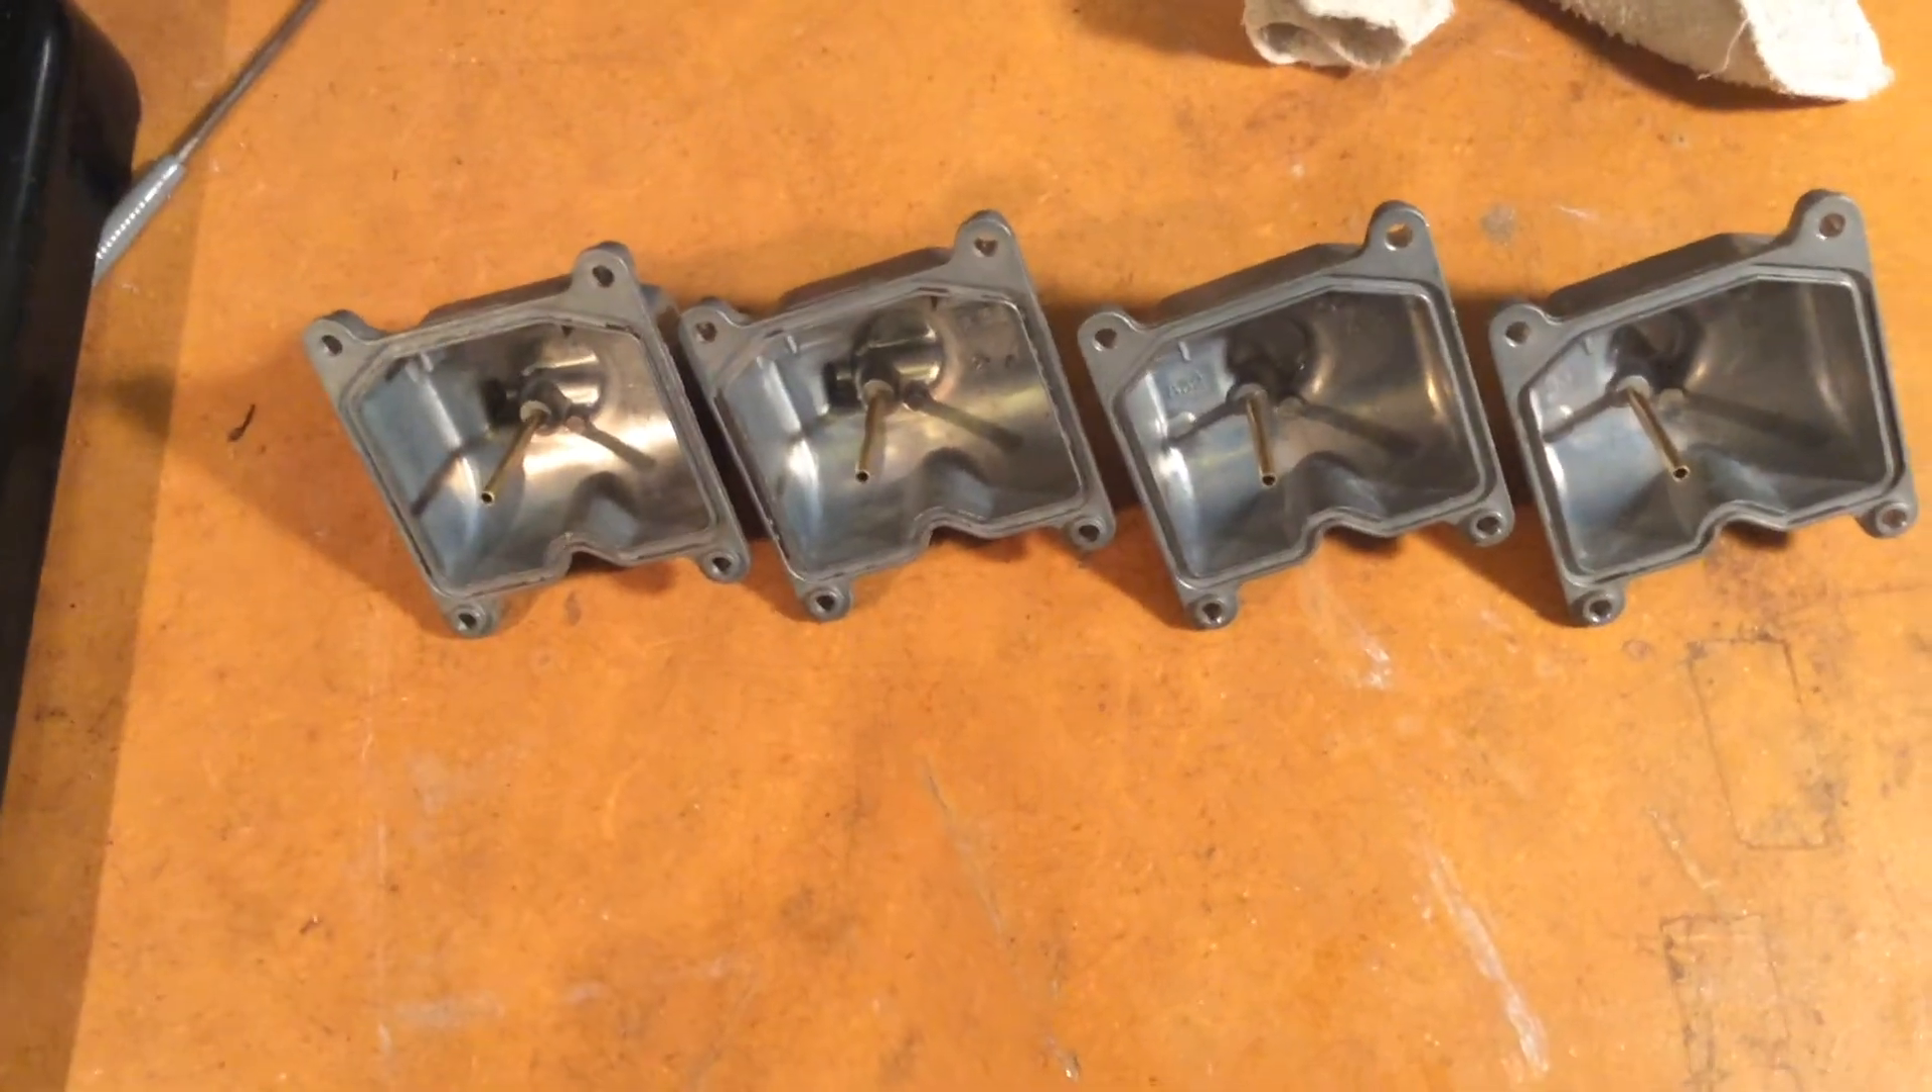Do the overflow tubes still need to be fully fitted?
No.